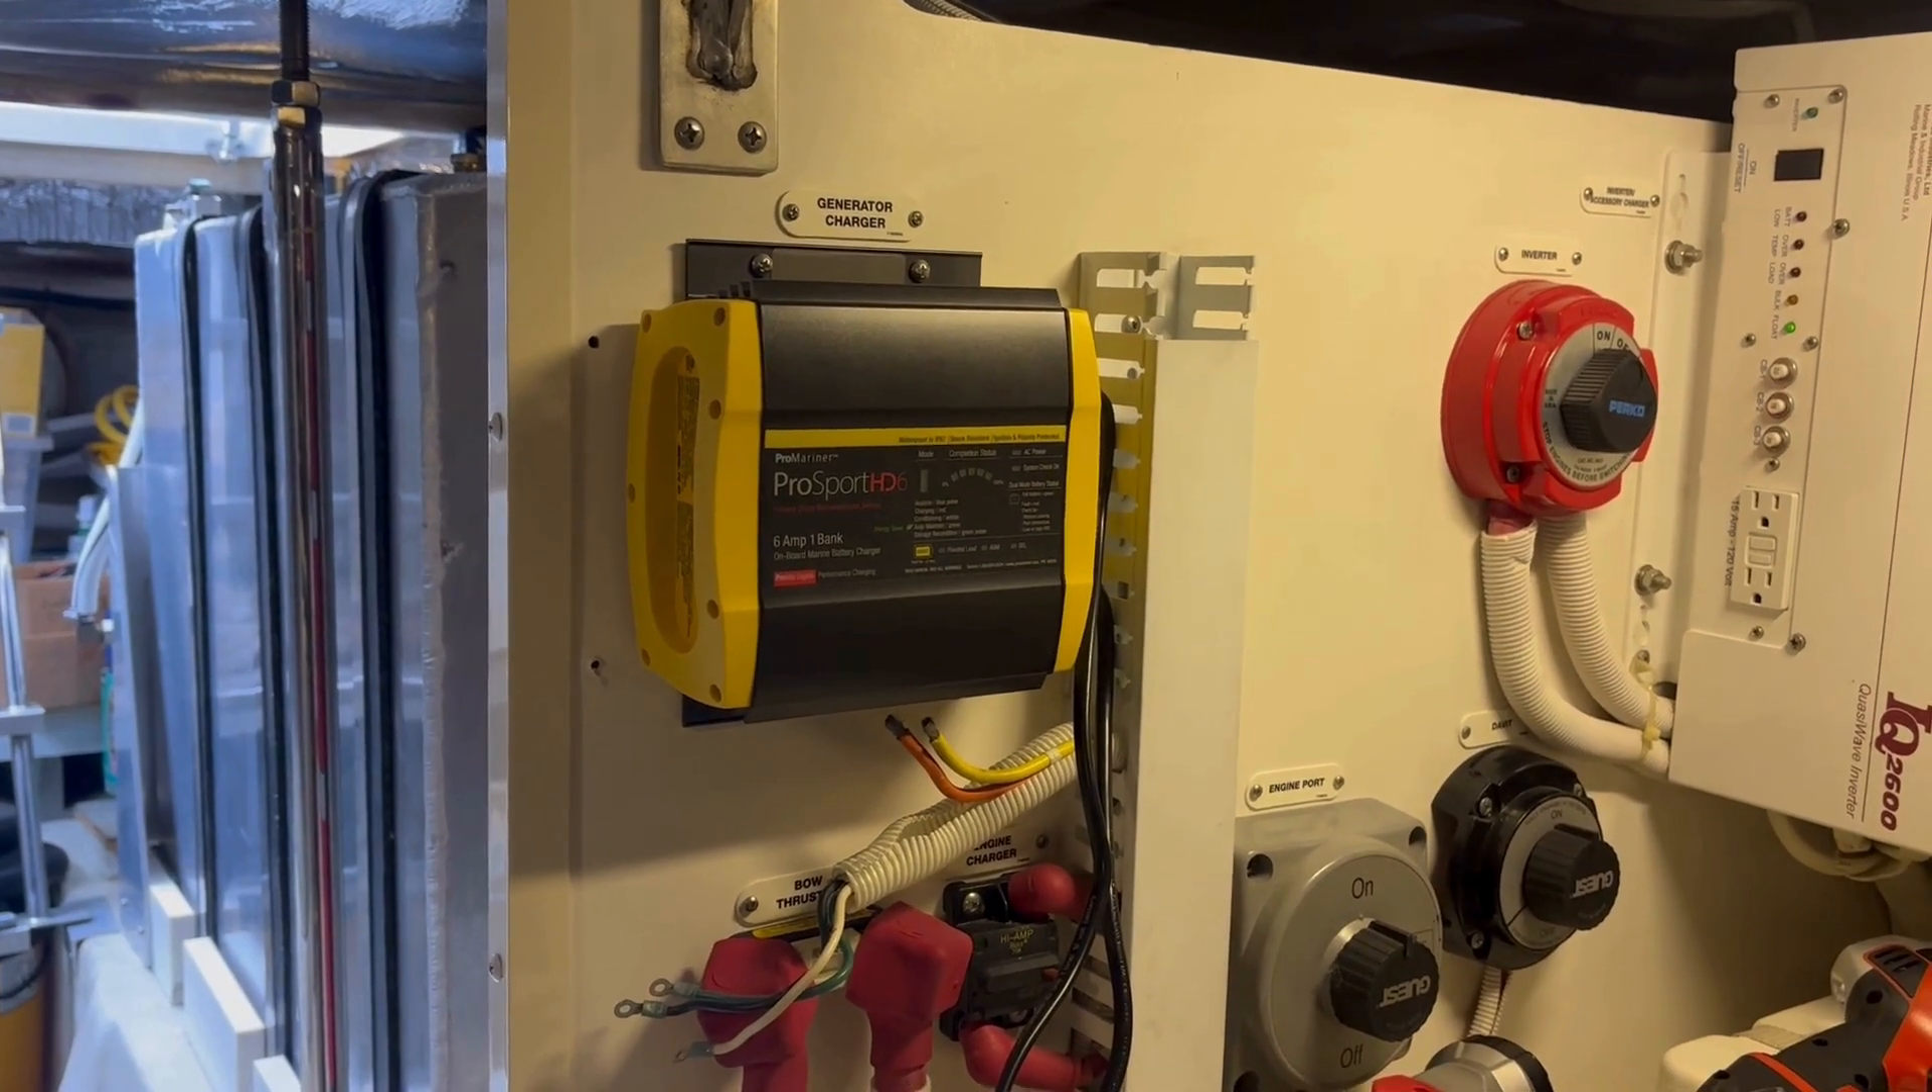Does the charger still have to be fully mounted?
No.